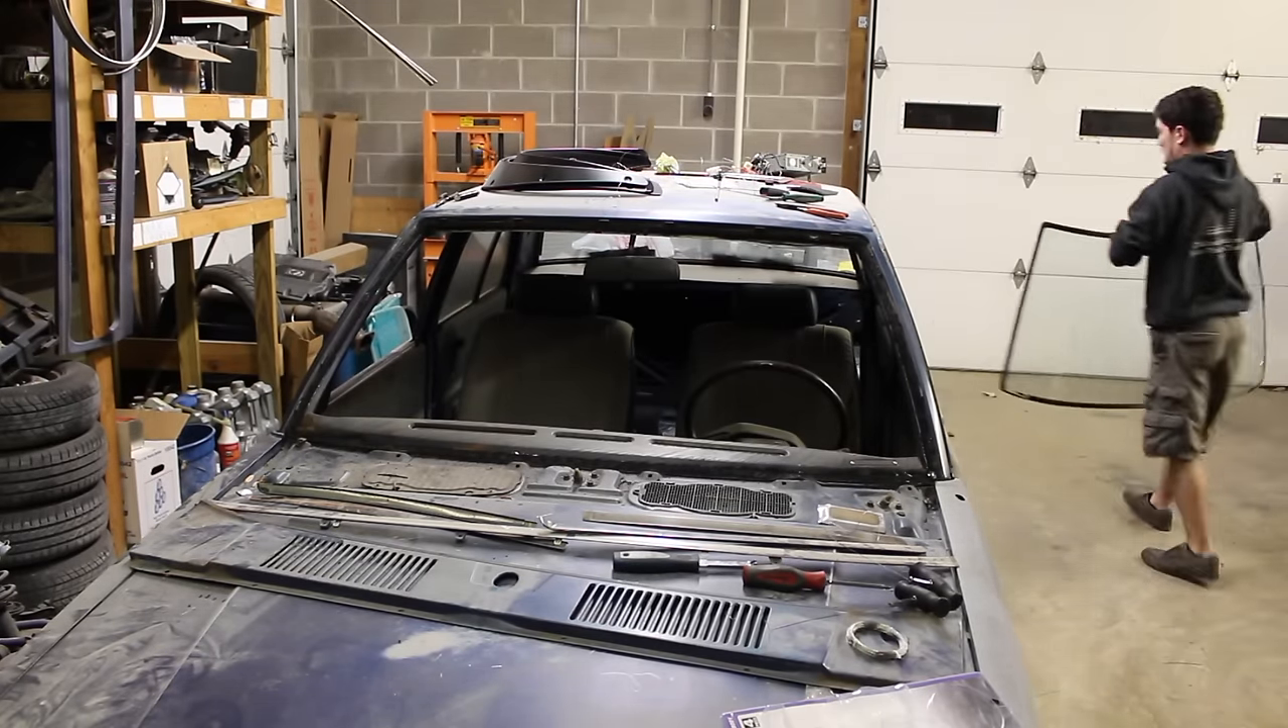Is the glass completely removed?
Yes.